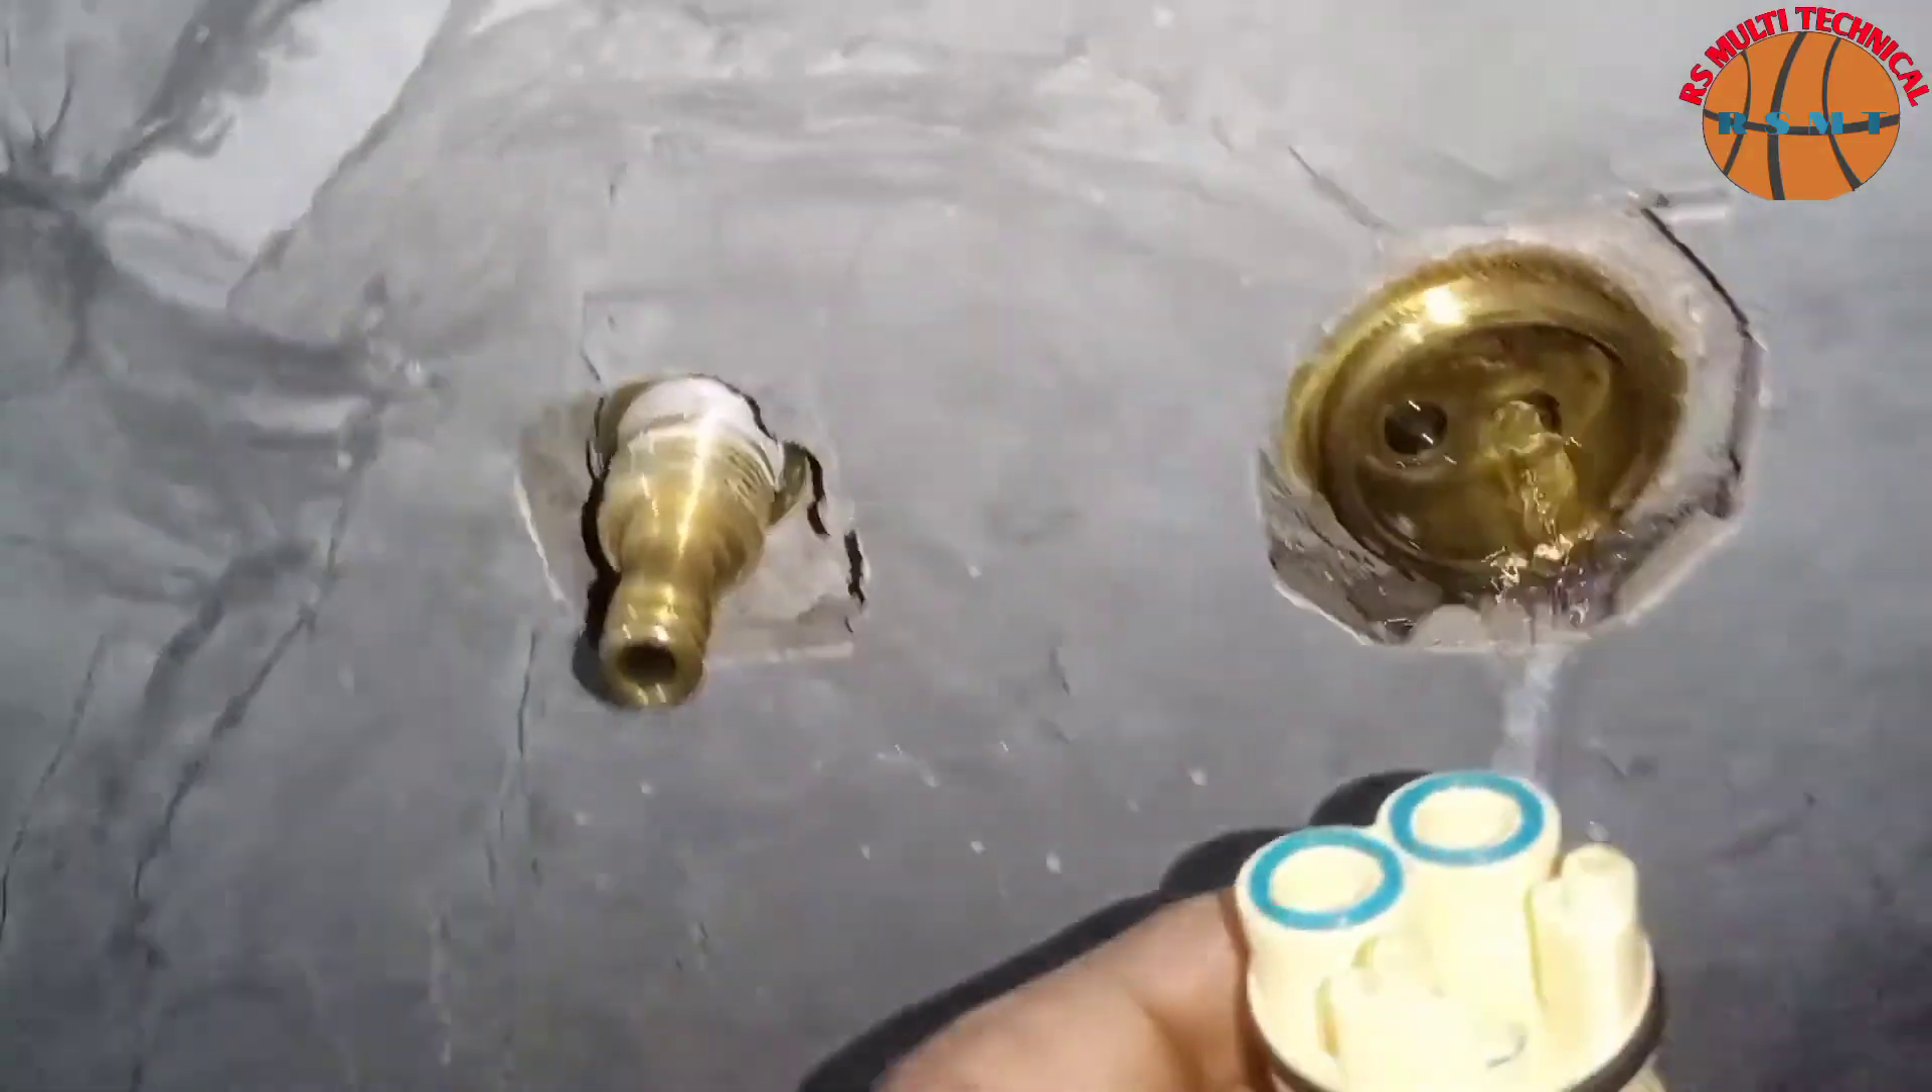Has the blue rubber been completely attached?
Yes.